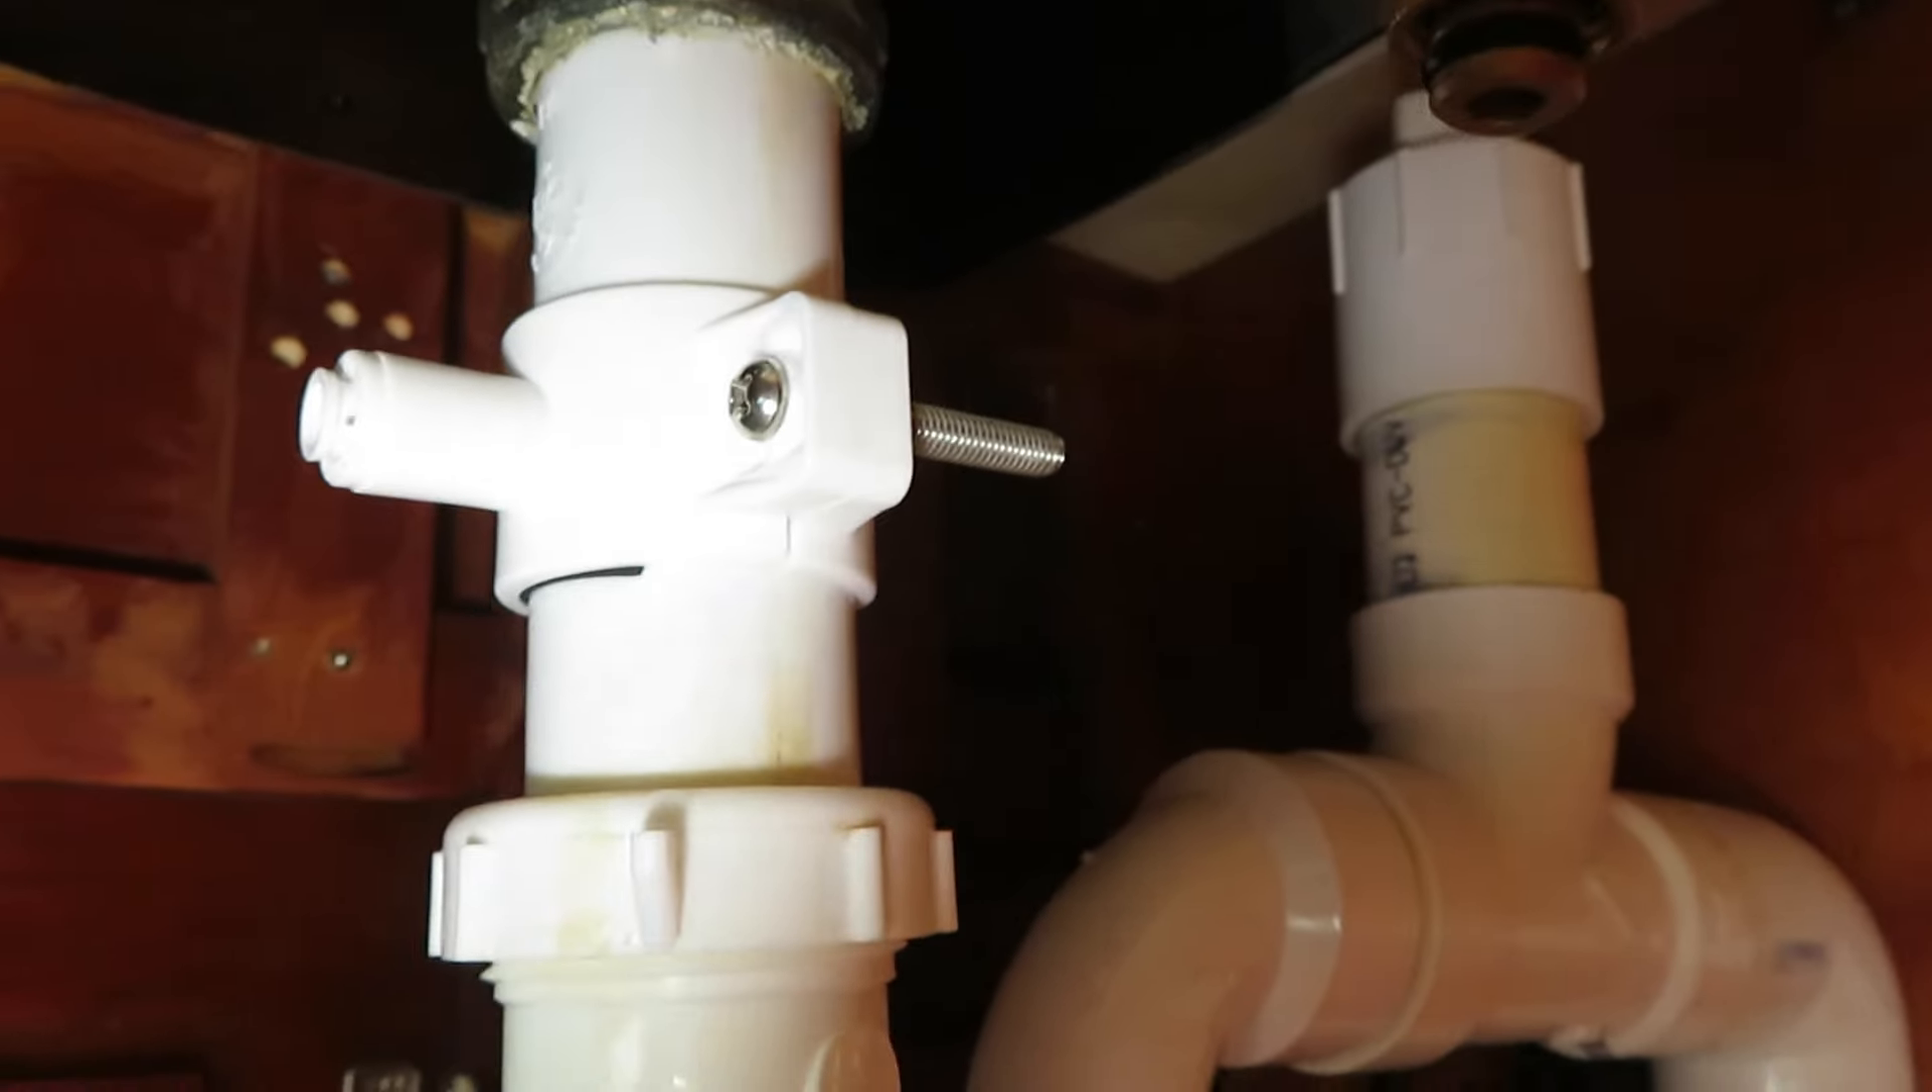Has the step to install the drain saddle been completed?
Yes.